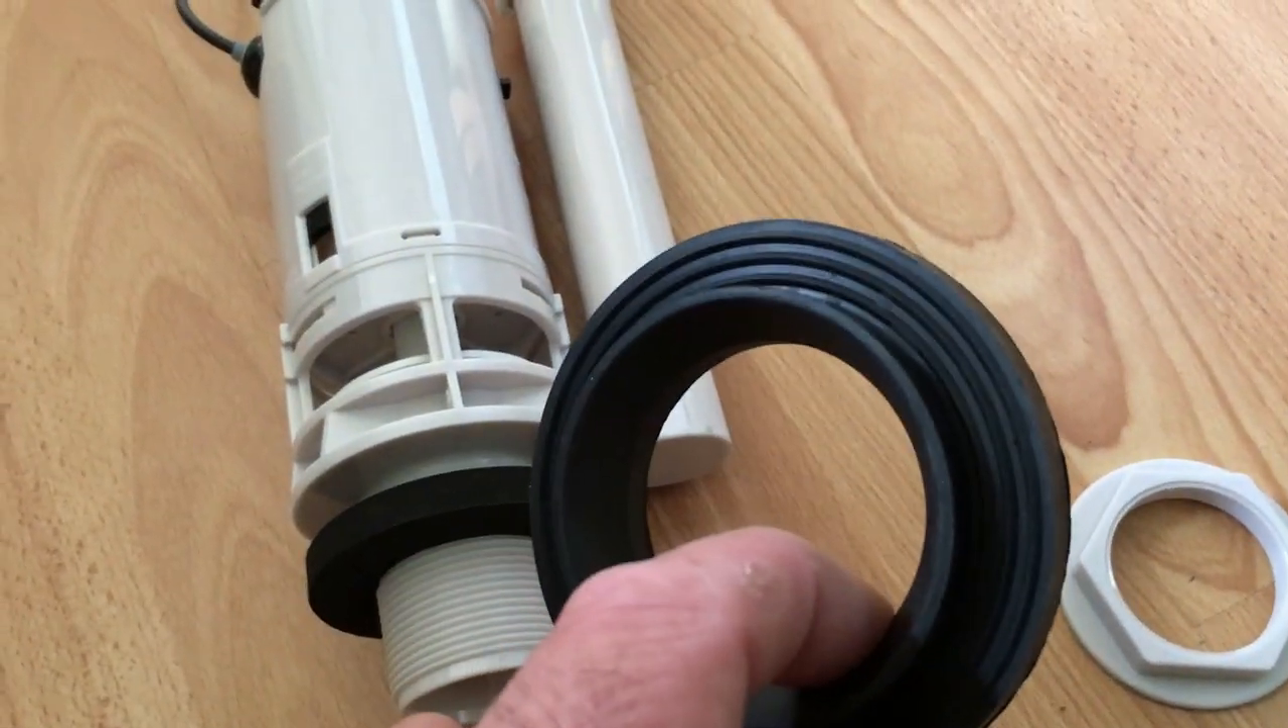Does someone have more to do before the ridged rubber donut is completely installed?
Yes.